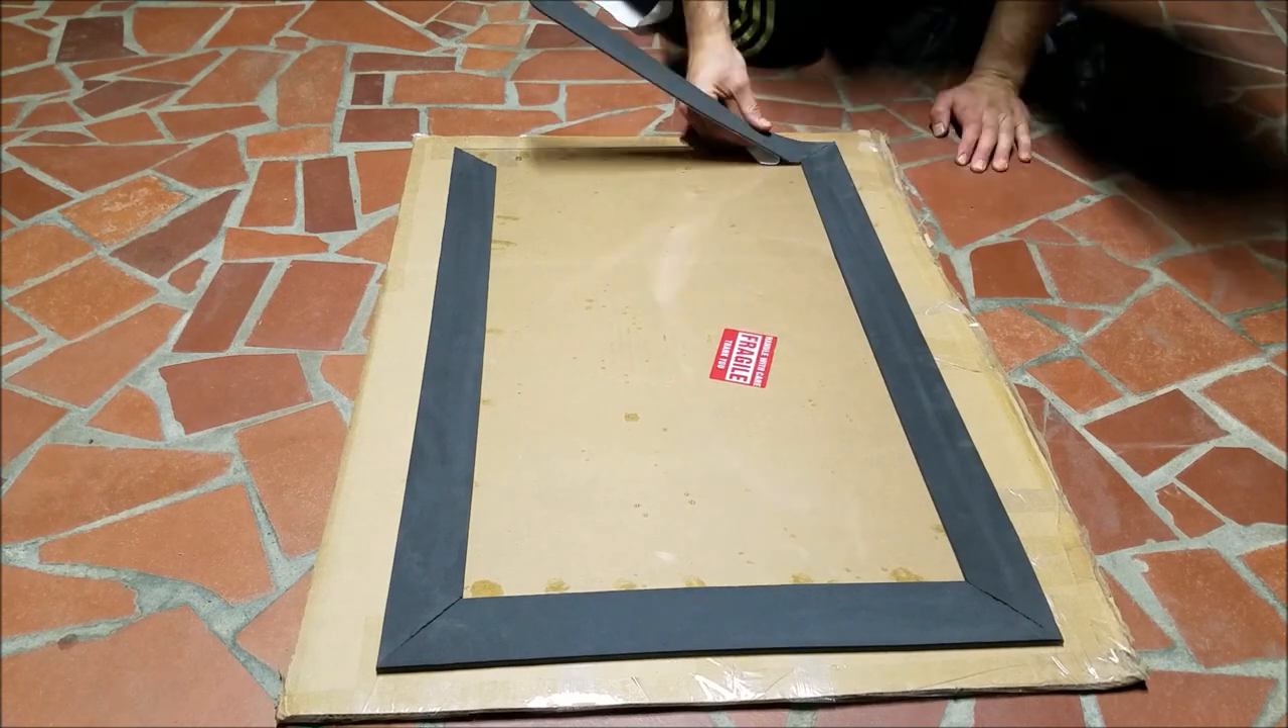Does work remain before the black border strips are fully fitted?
Yes.